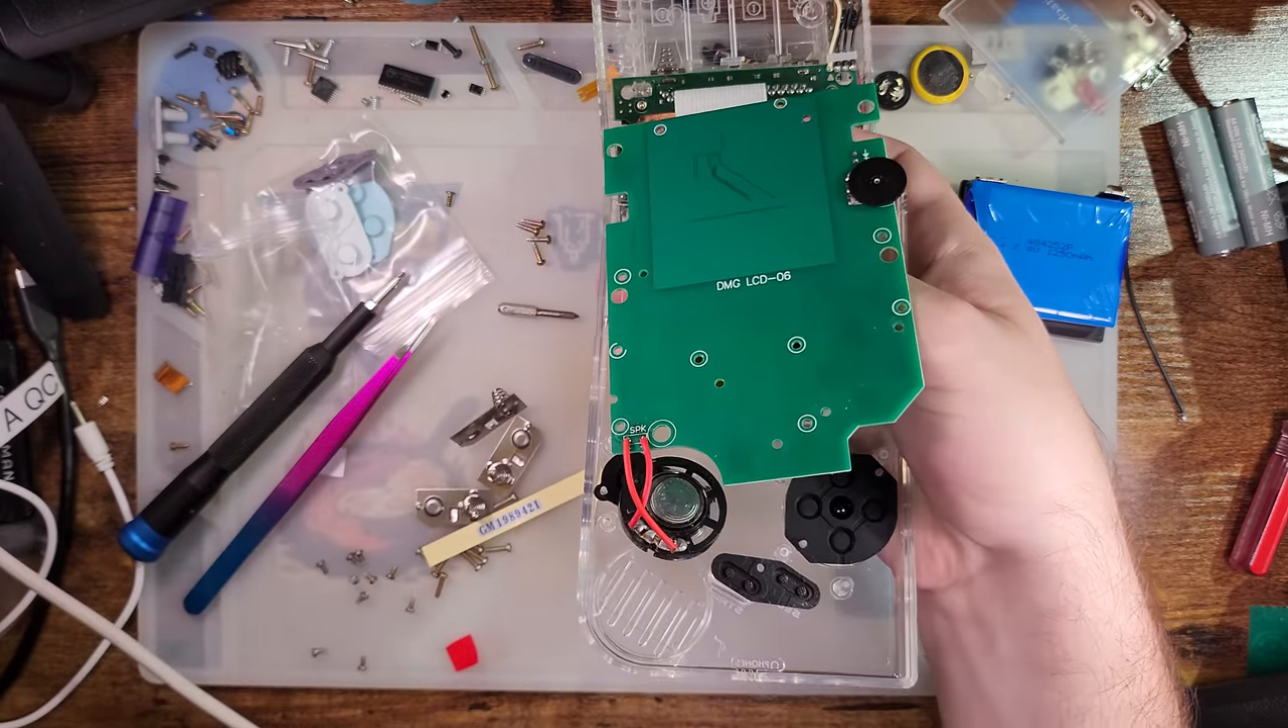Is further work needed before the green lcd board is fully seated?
Yes.